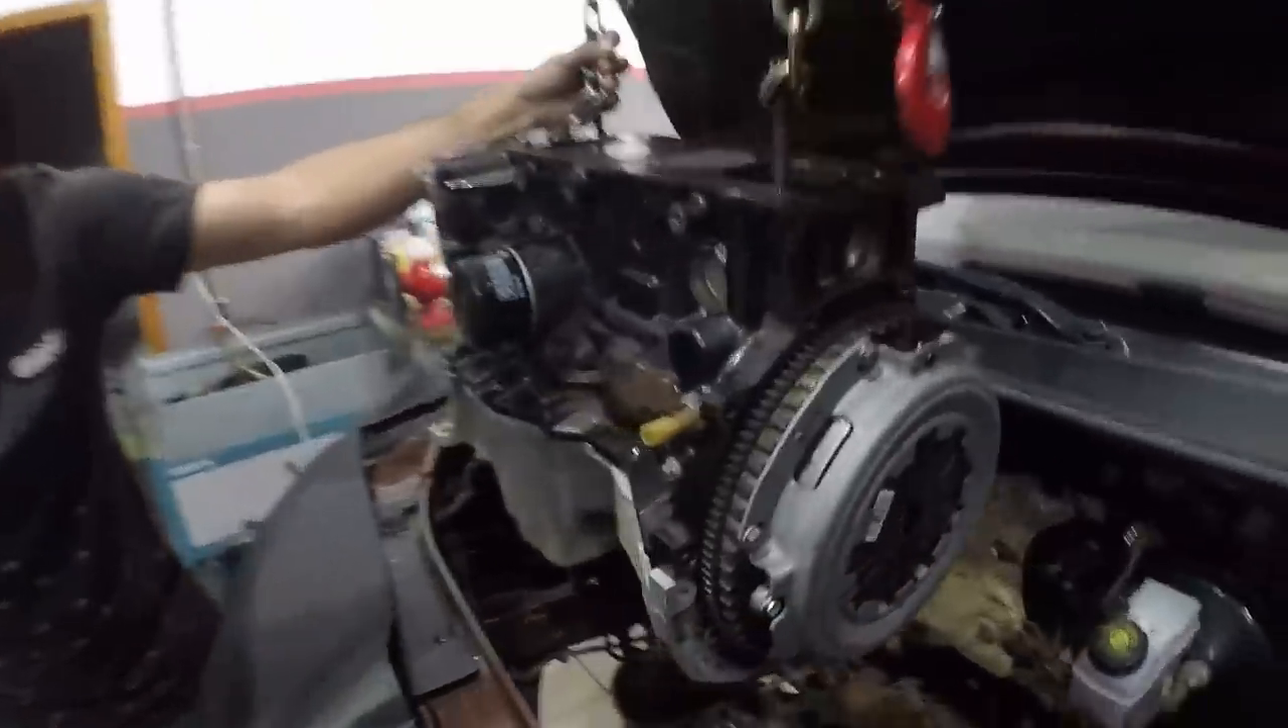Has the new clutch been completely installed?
Yes.